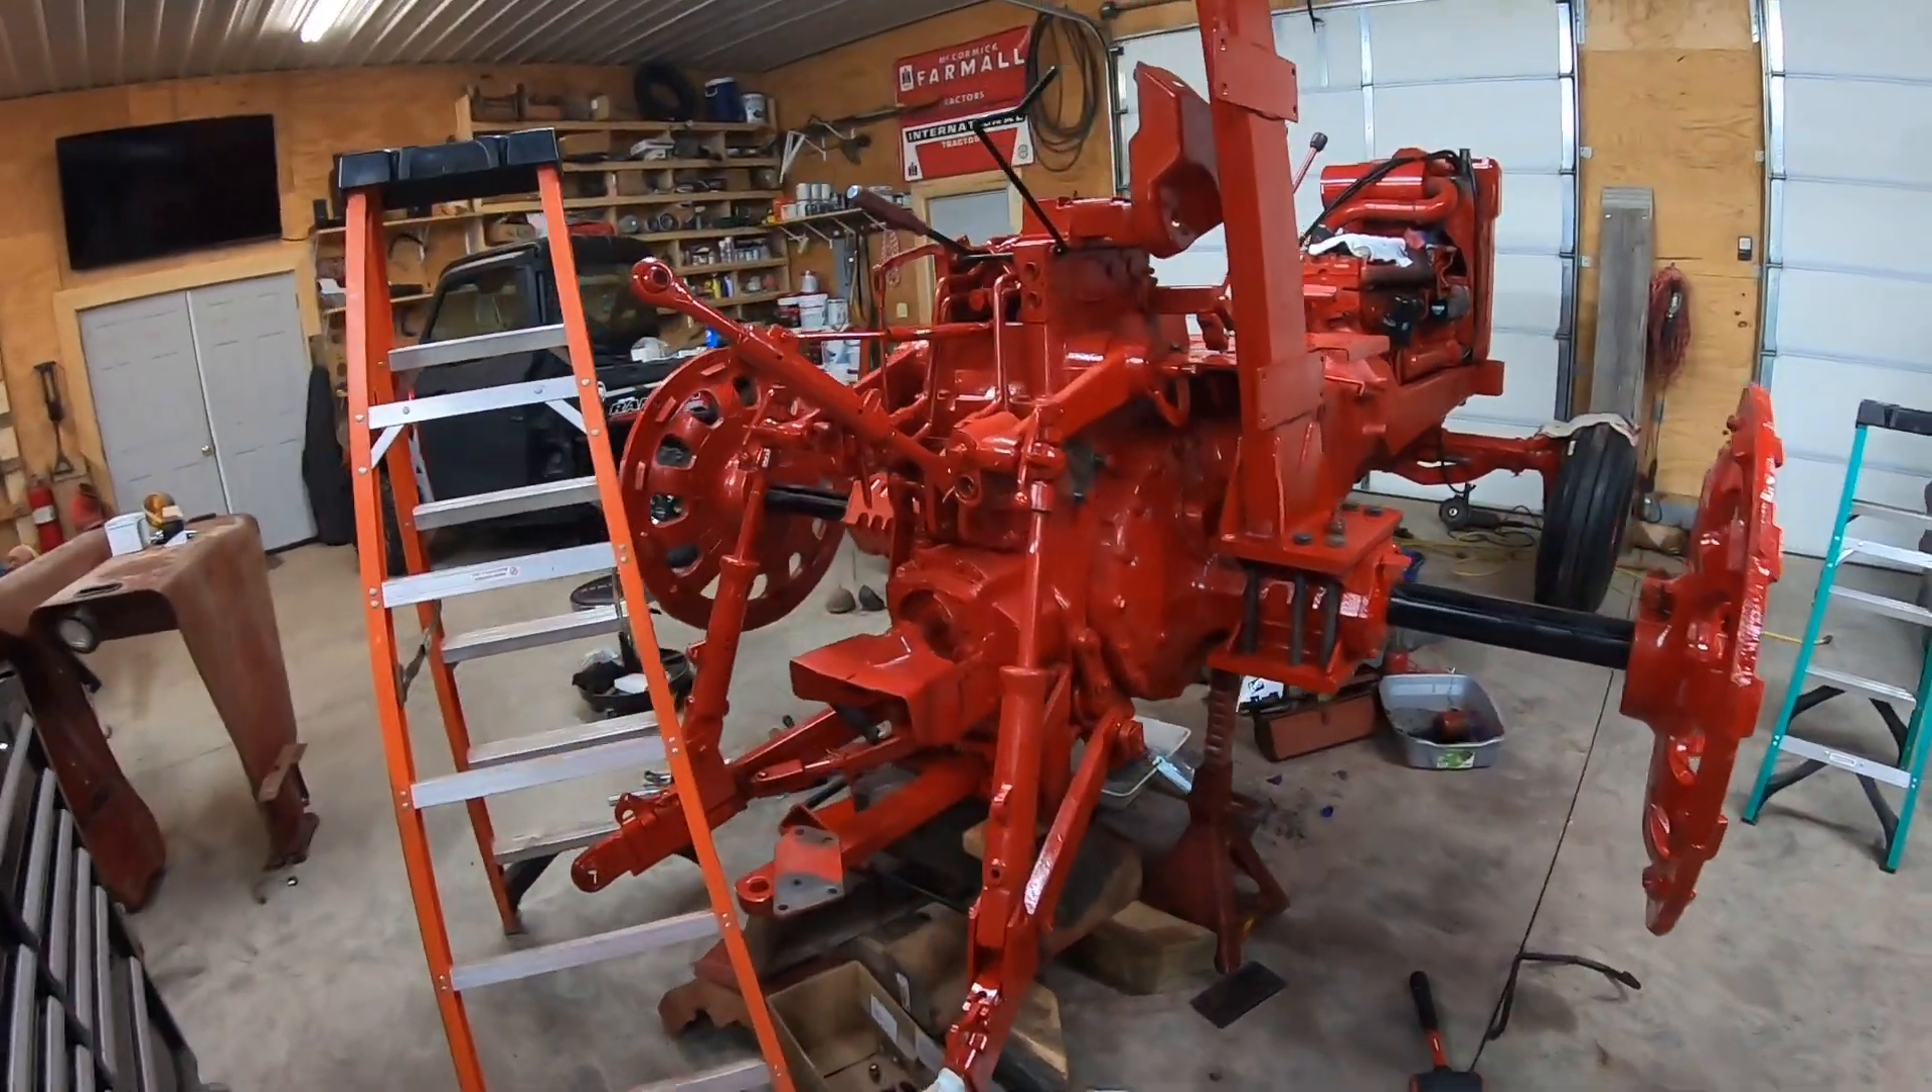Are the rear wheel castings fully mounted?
Yes.